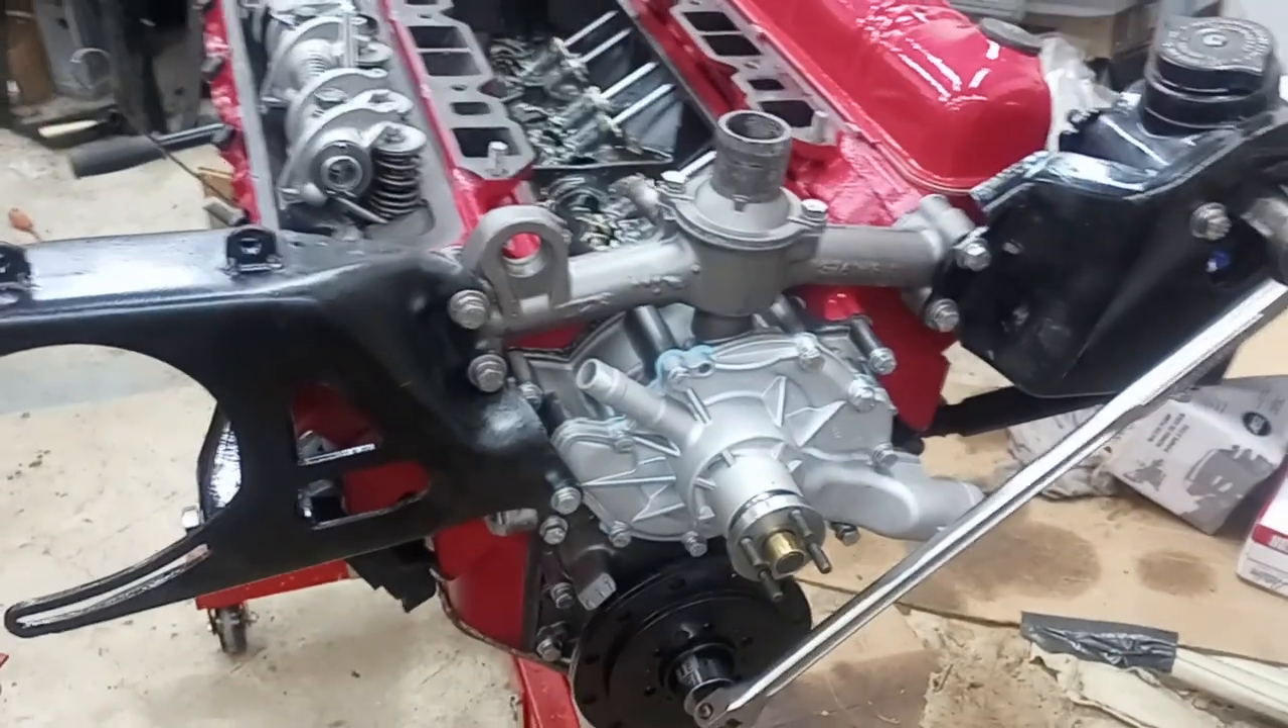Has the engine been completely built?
No.